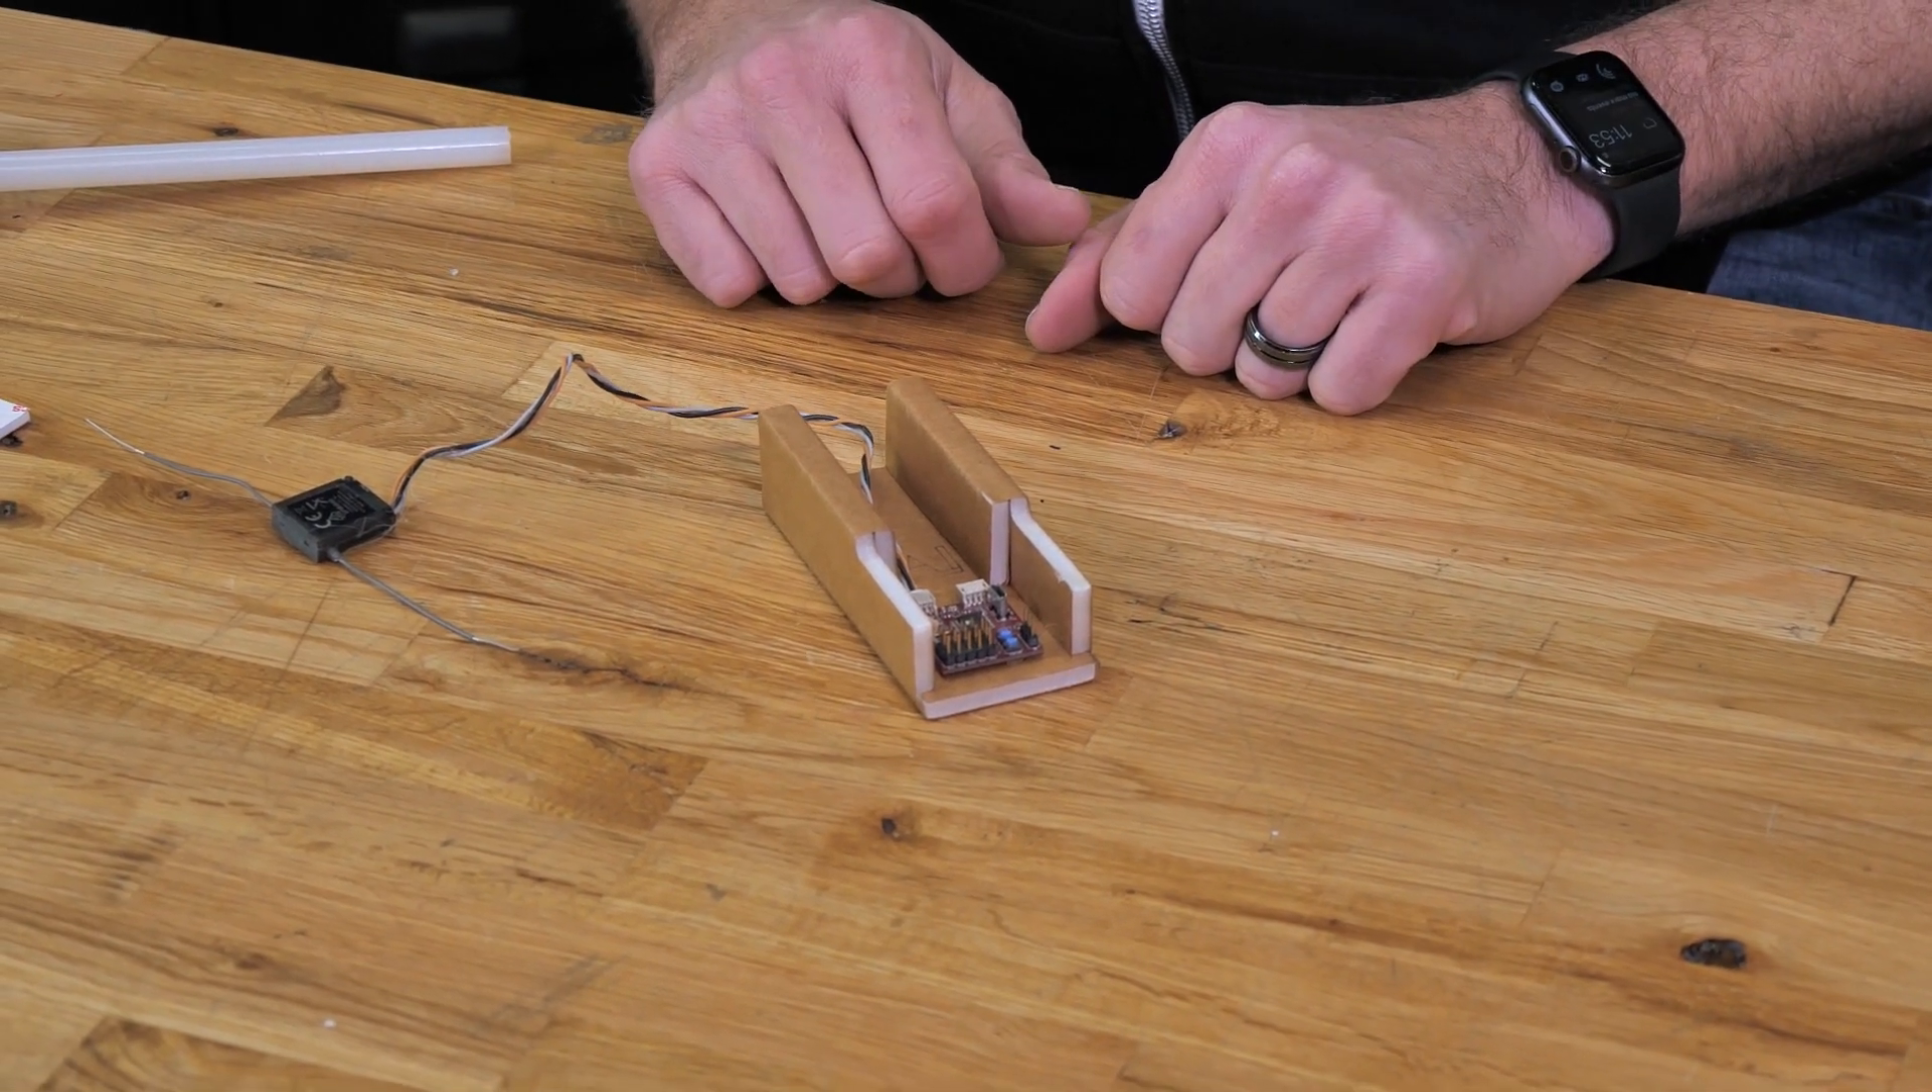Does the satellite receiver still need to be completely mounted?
Yes.